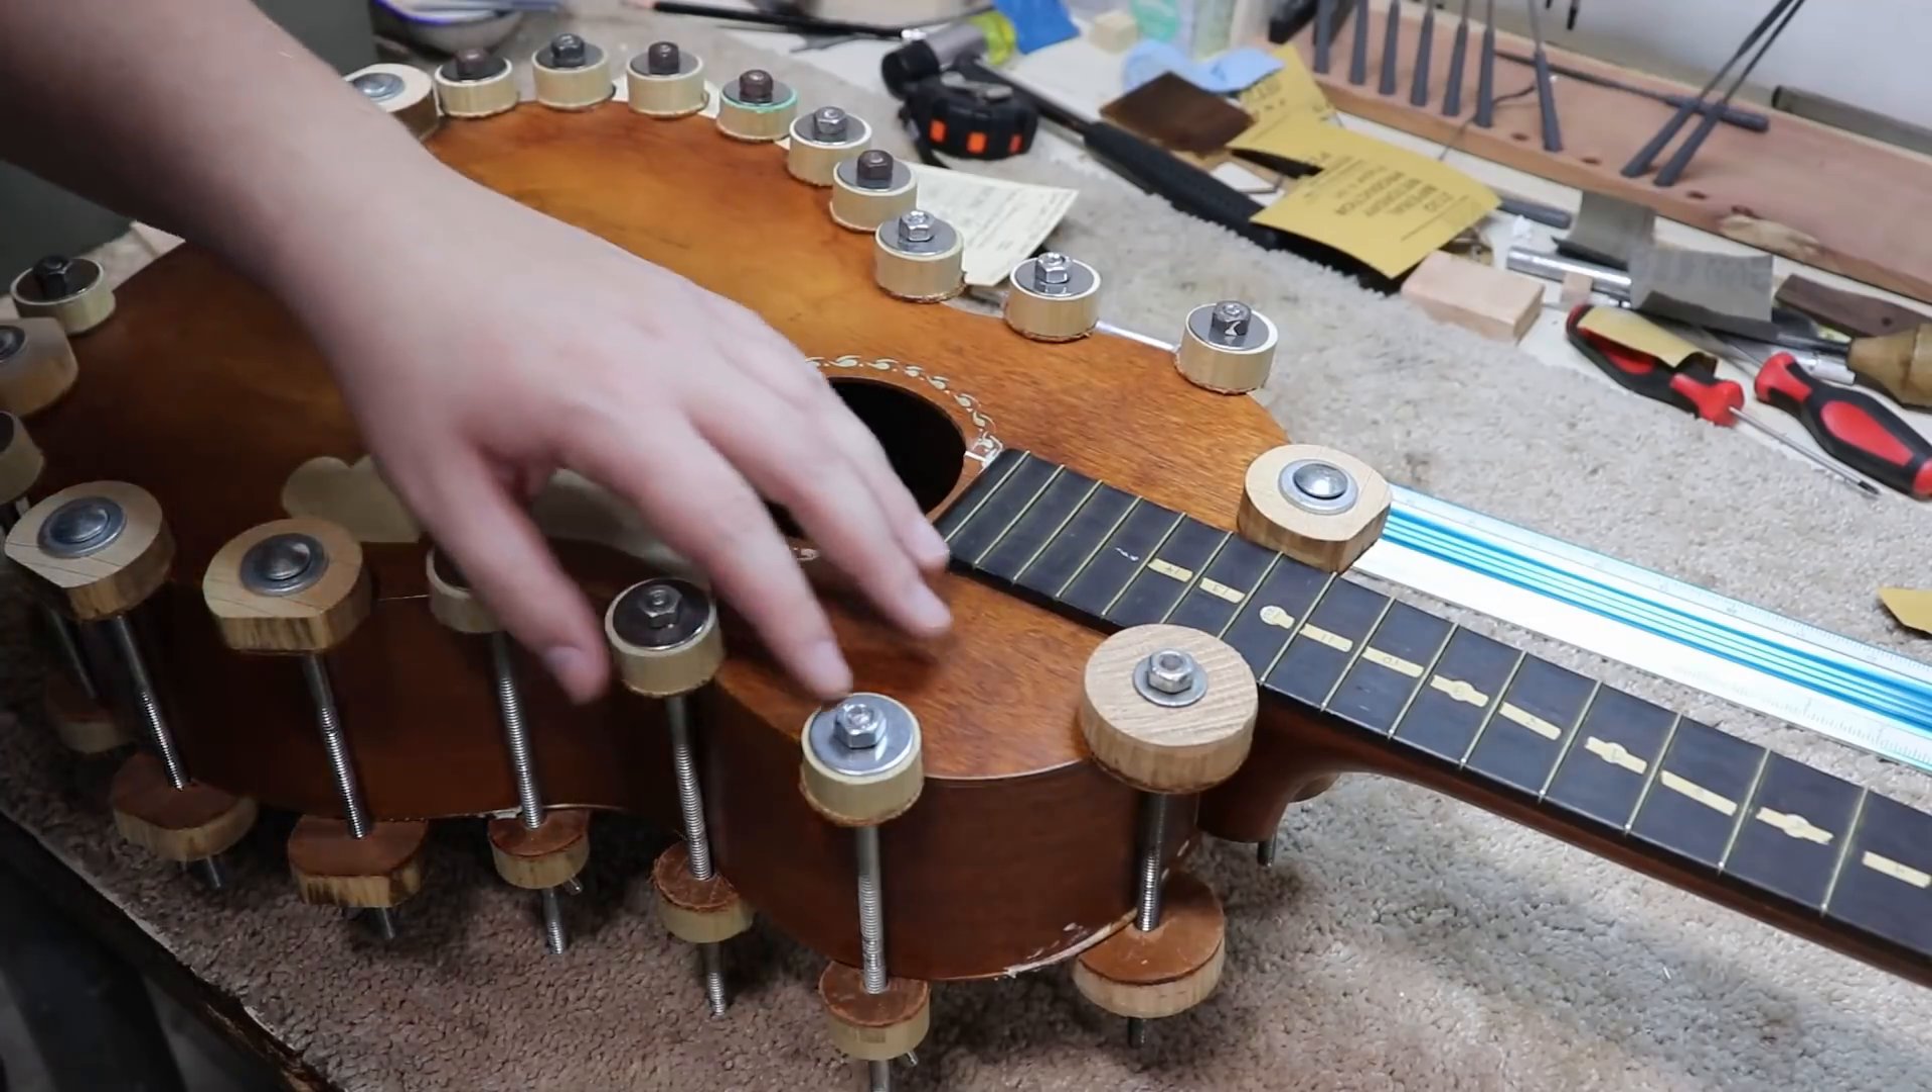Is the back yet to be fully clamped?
No.